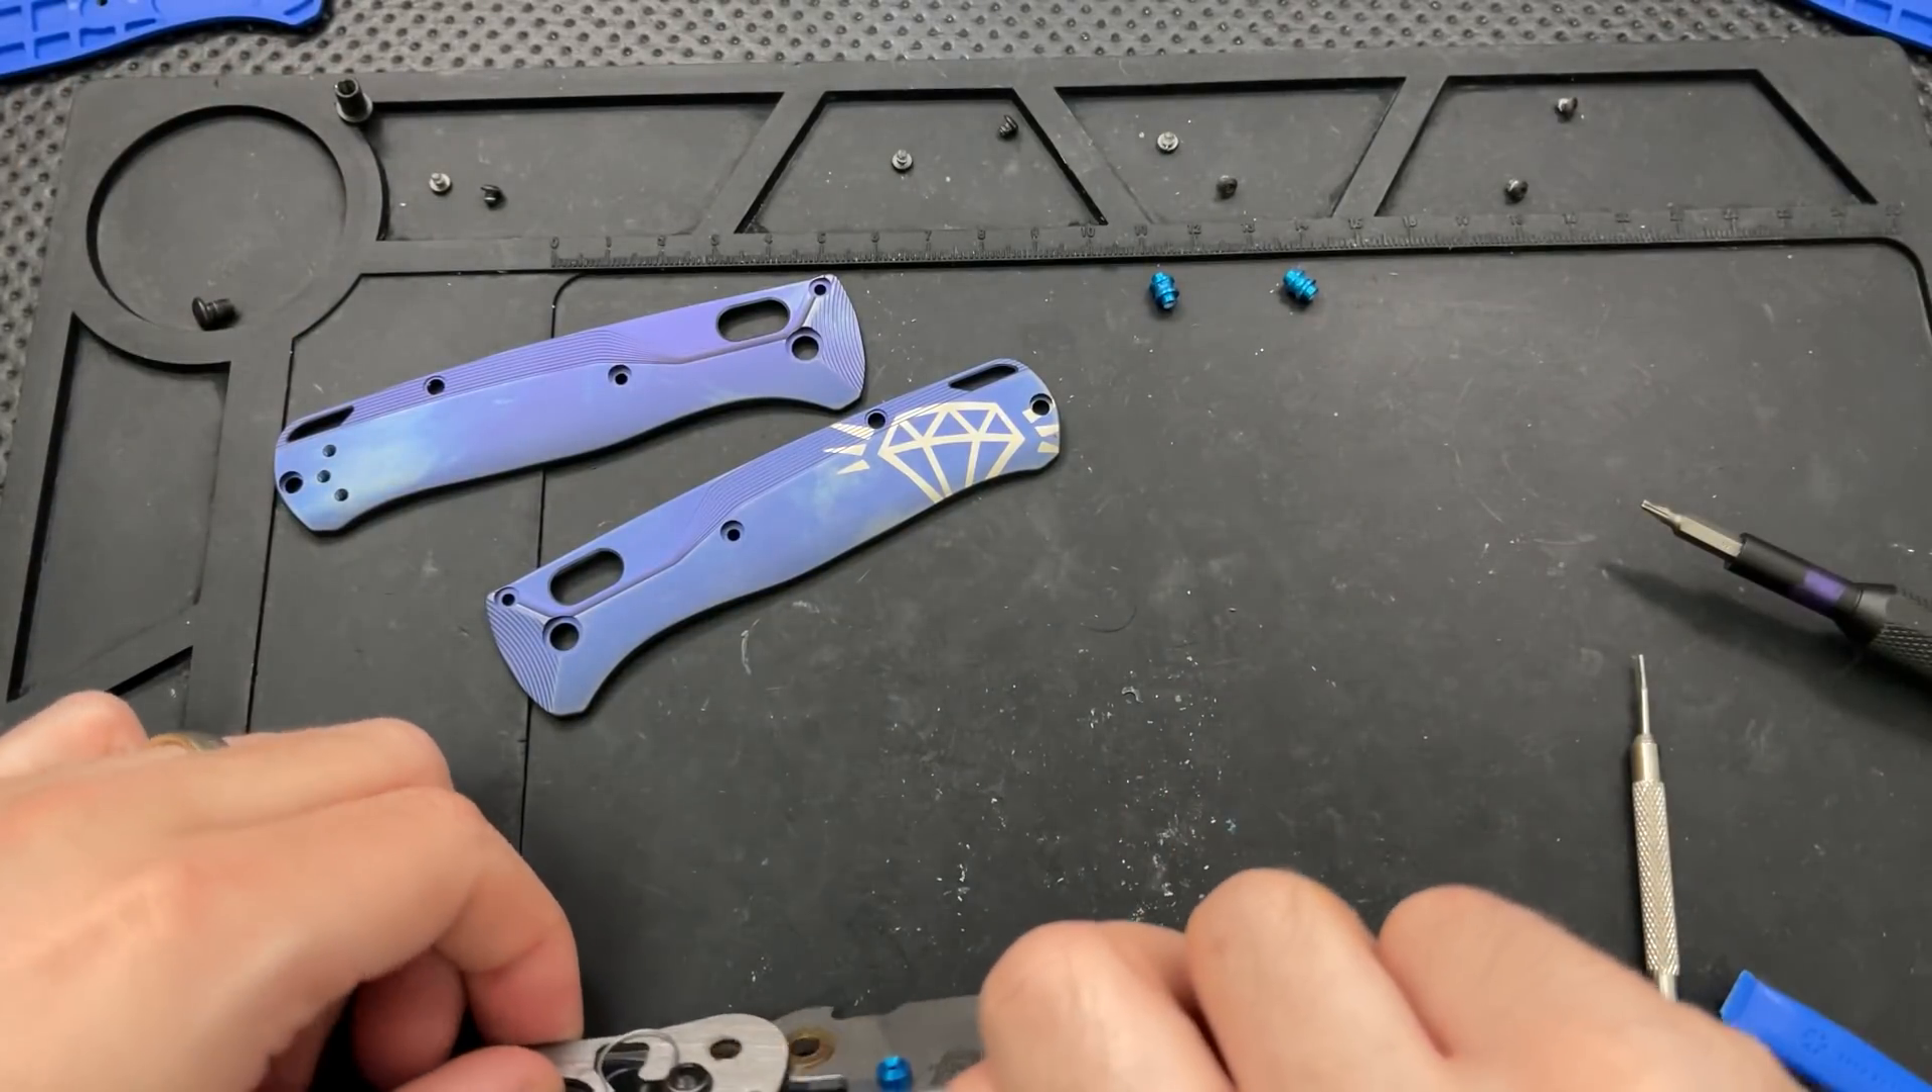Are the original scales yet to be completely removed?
No.